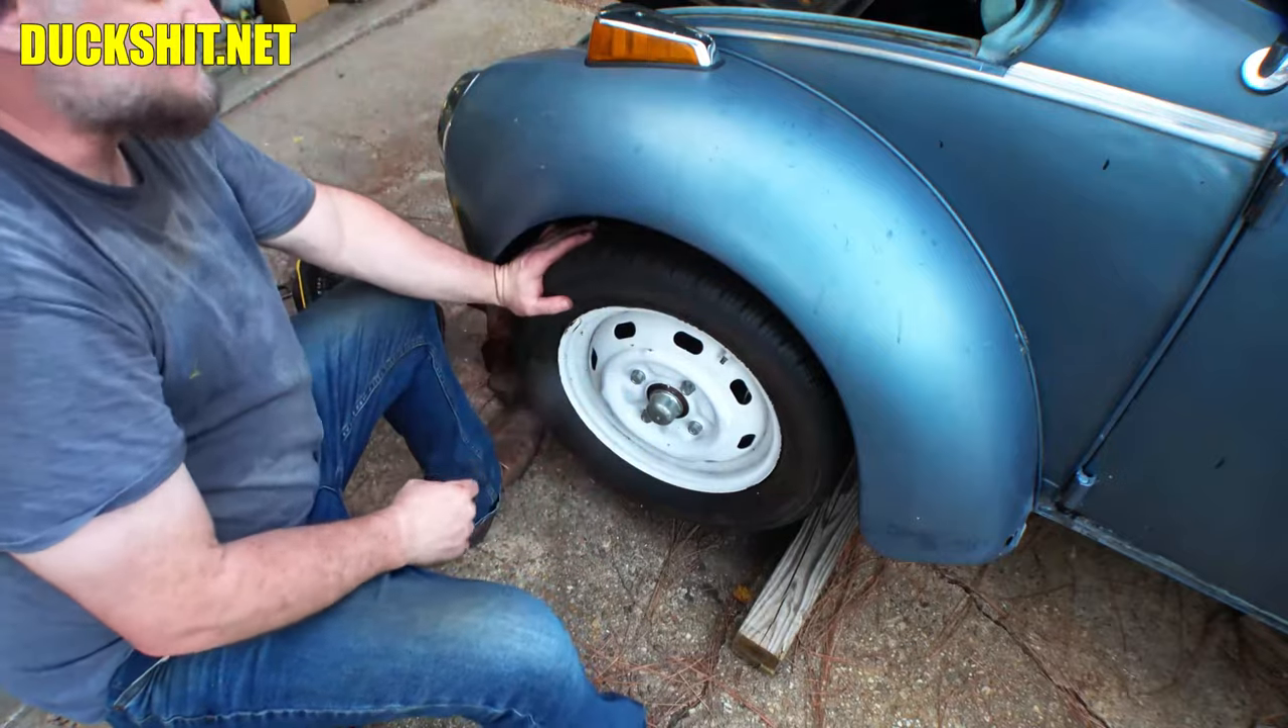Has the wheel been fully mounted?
Yes.